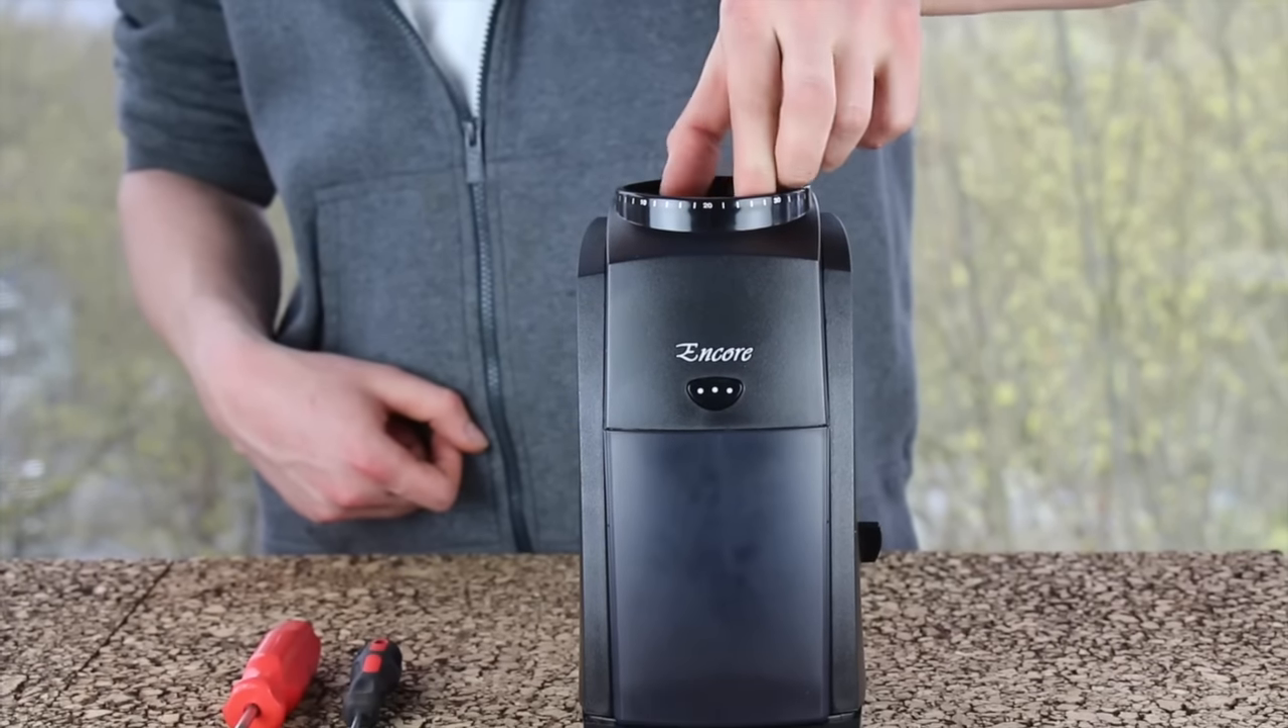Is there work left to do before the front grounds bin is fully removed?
Yes.